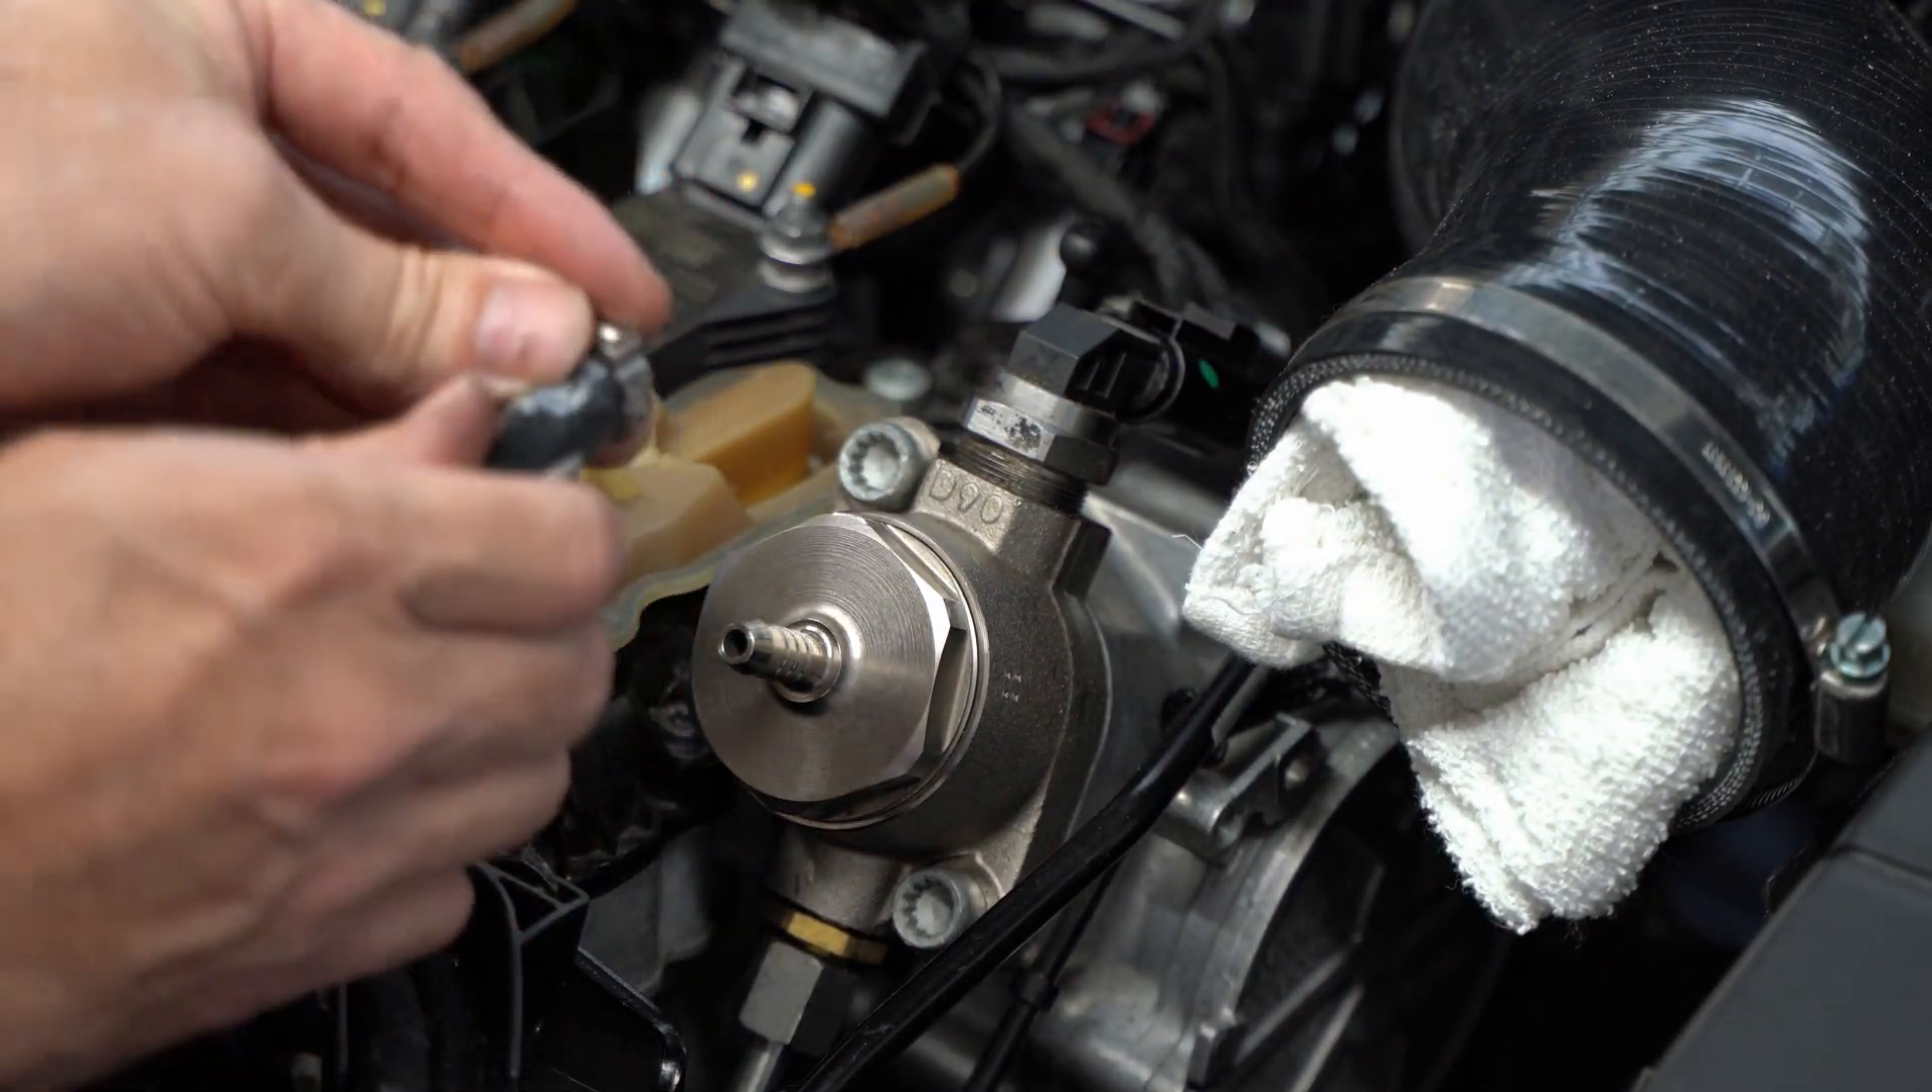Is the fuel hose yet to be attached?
Yes.